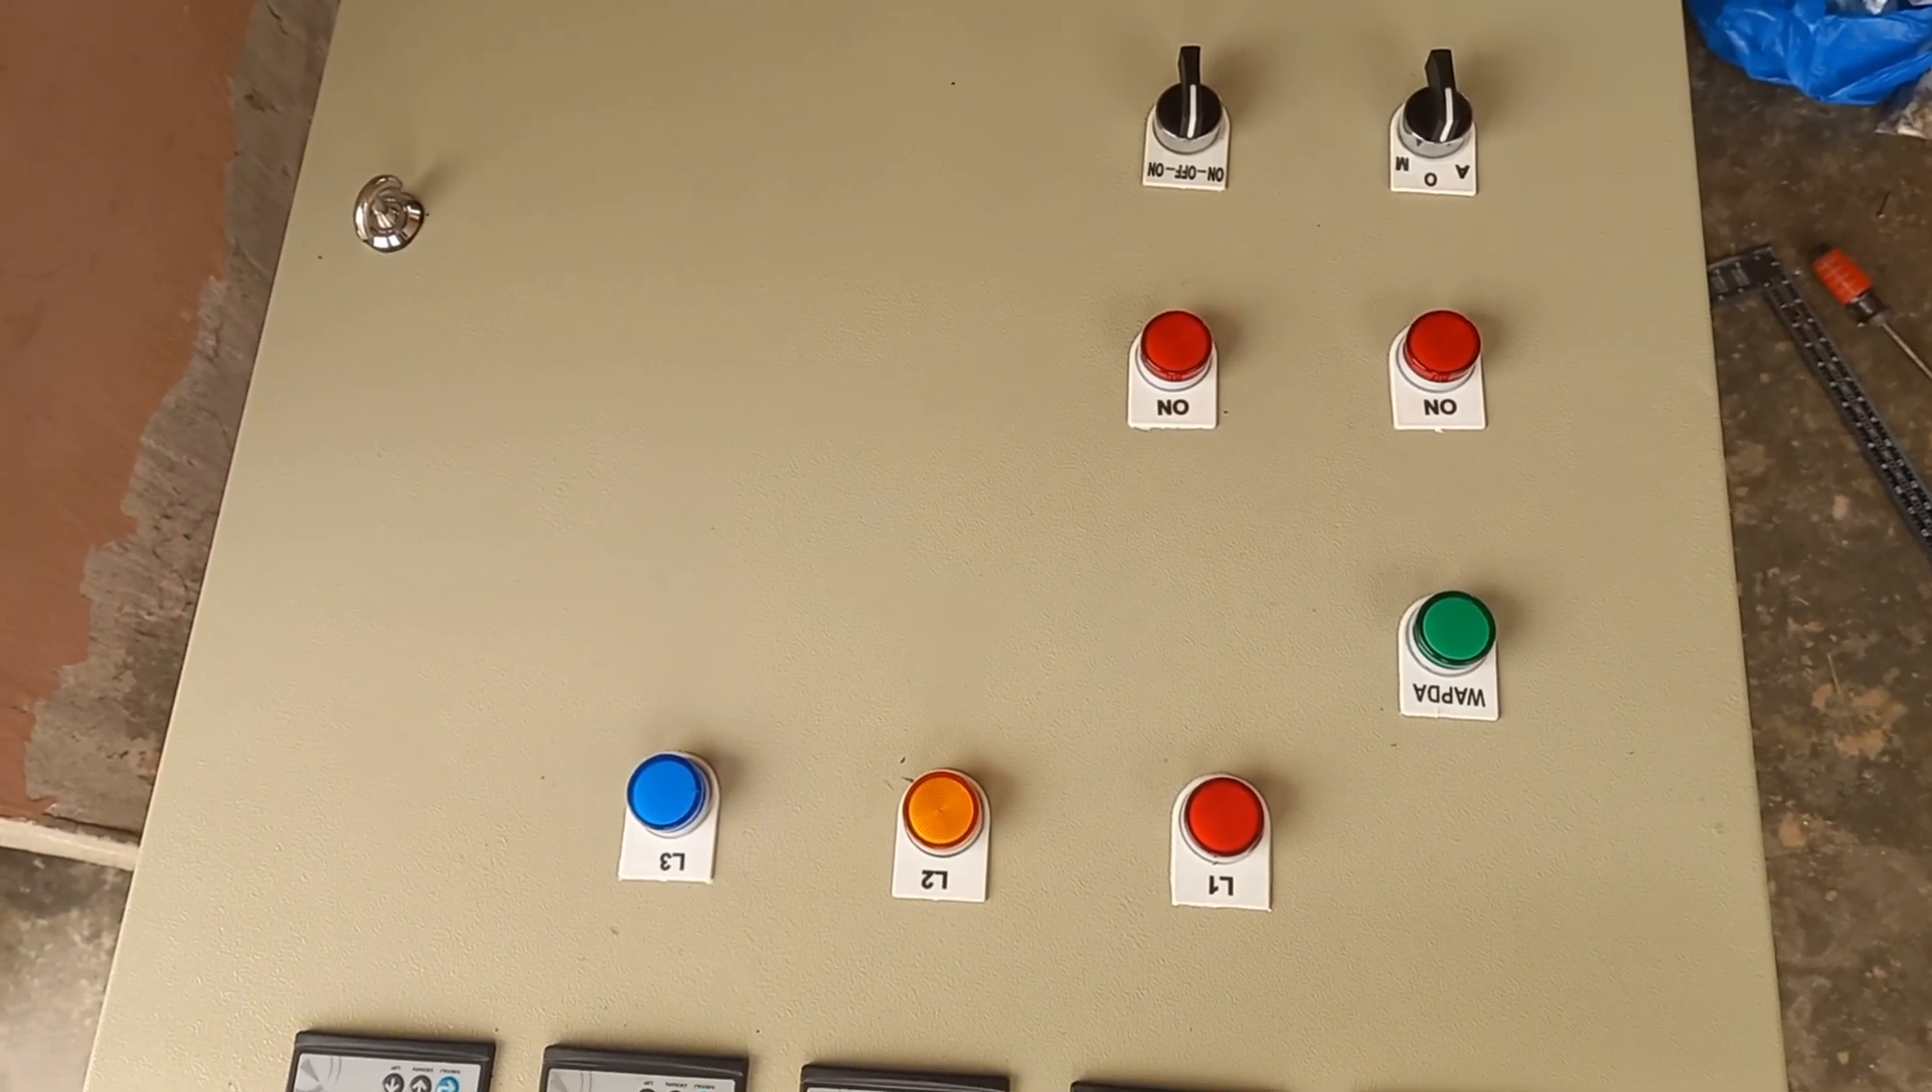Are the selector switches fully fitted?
Yes.